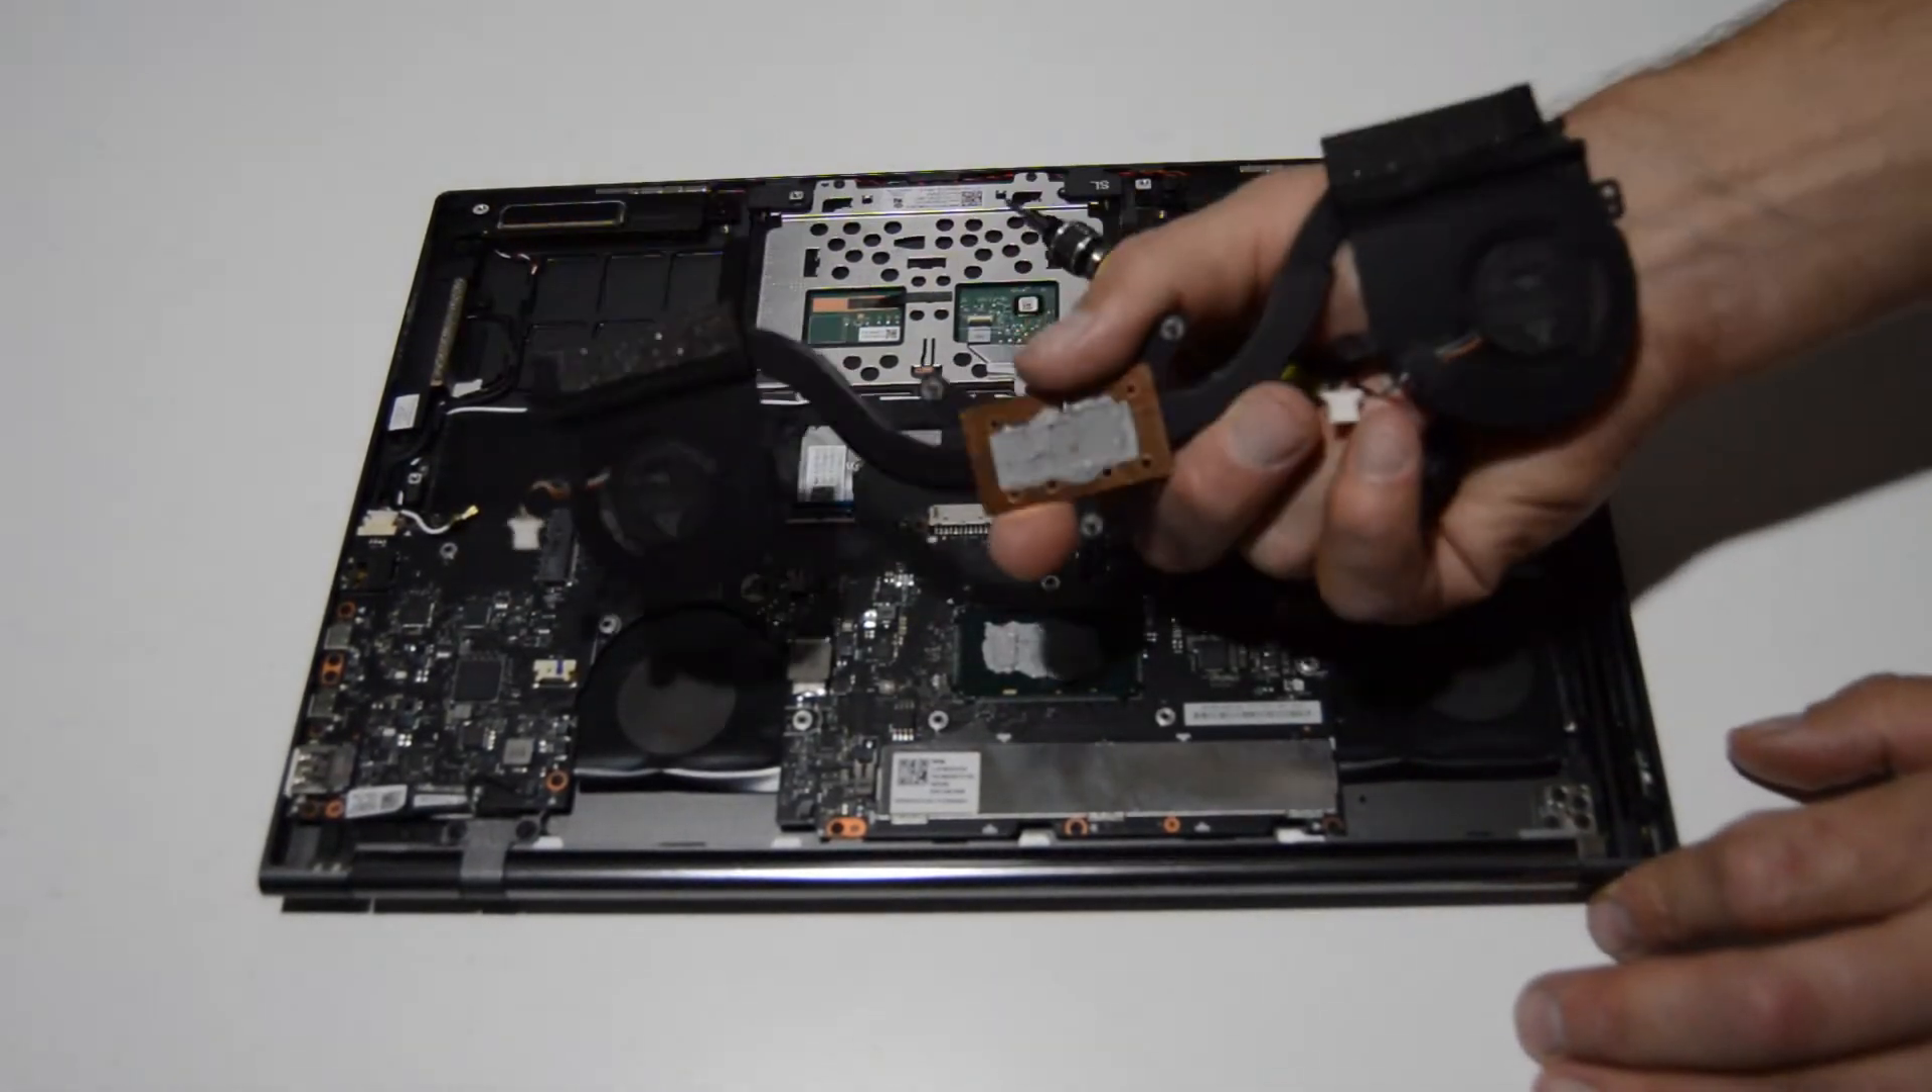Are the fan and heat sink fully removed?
Yes.